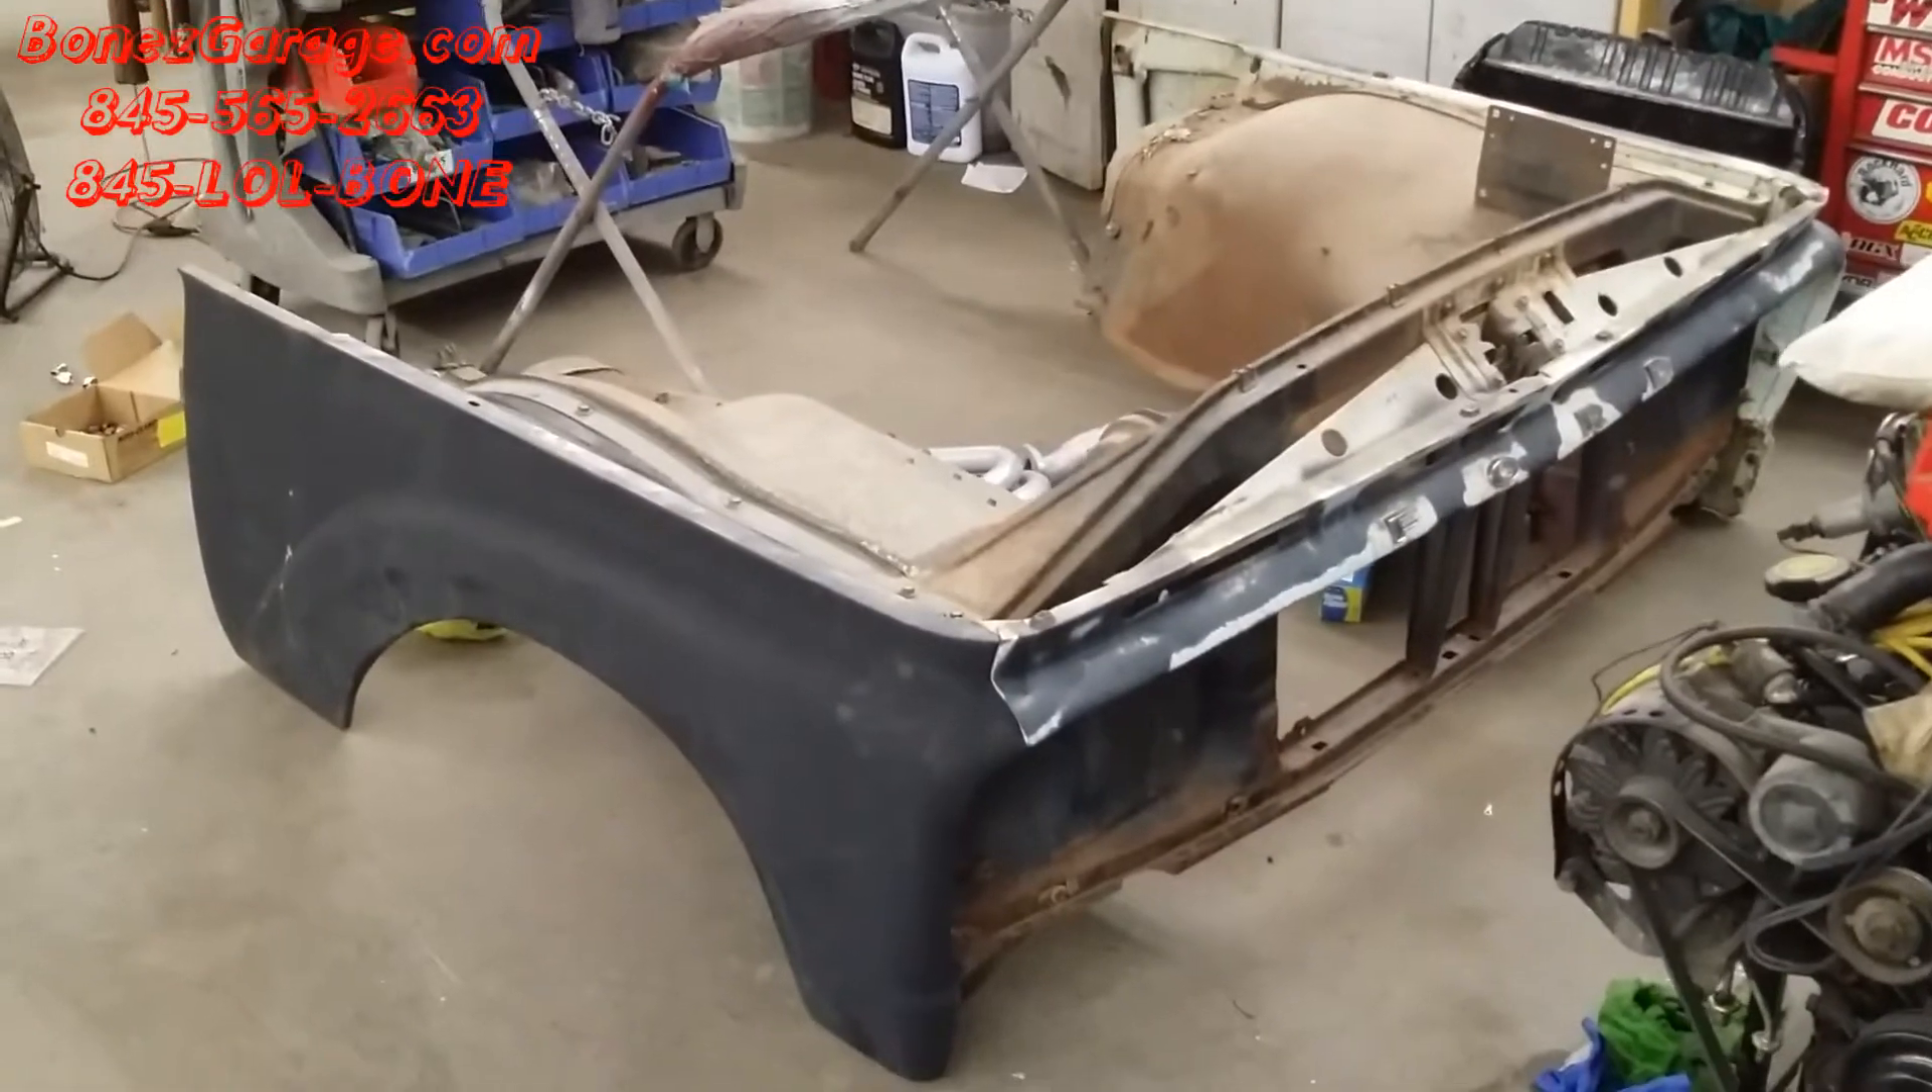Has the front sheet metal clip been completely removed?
Yes.